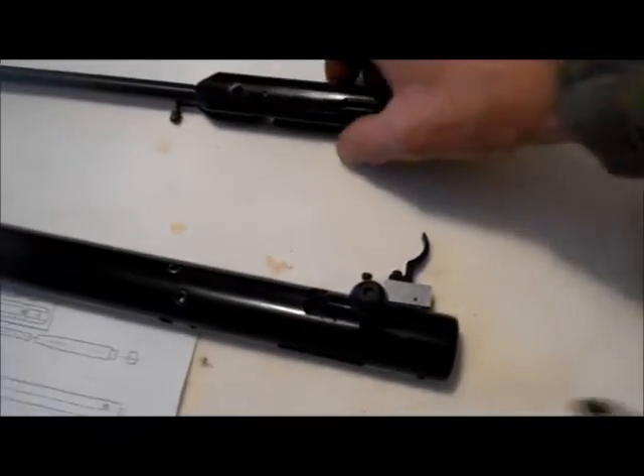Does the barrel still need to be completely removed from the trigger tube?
No.